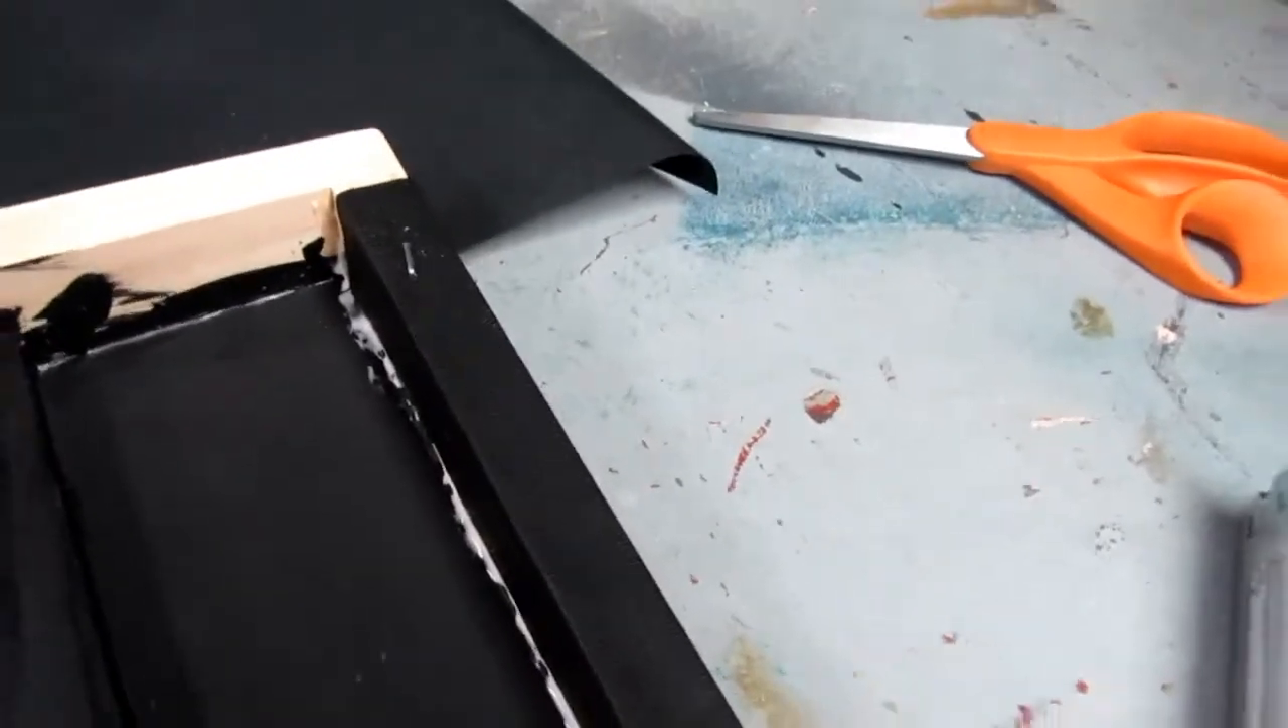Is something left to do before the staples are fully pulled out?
Yes.